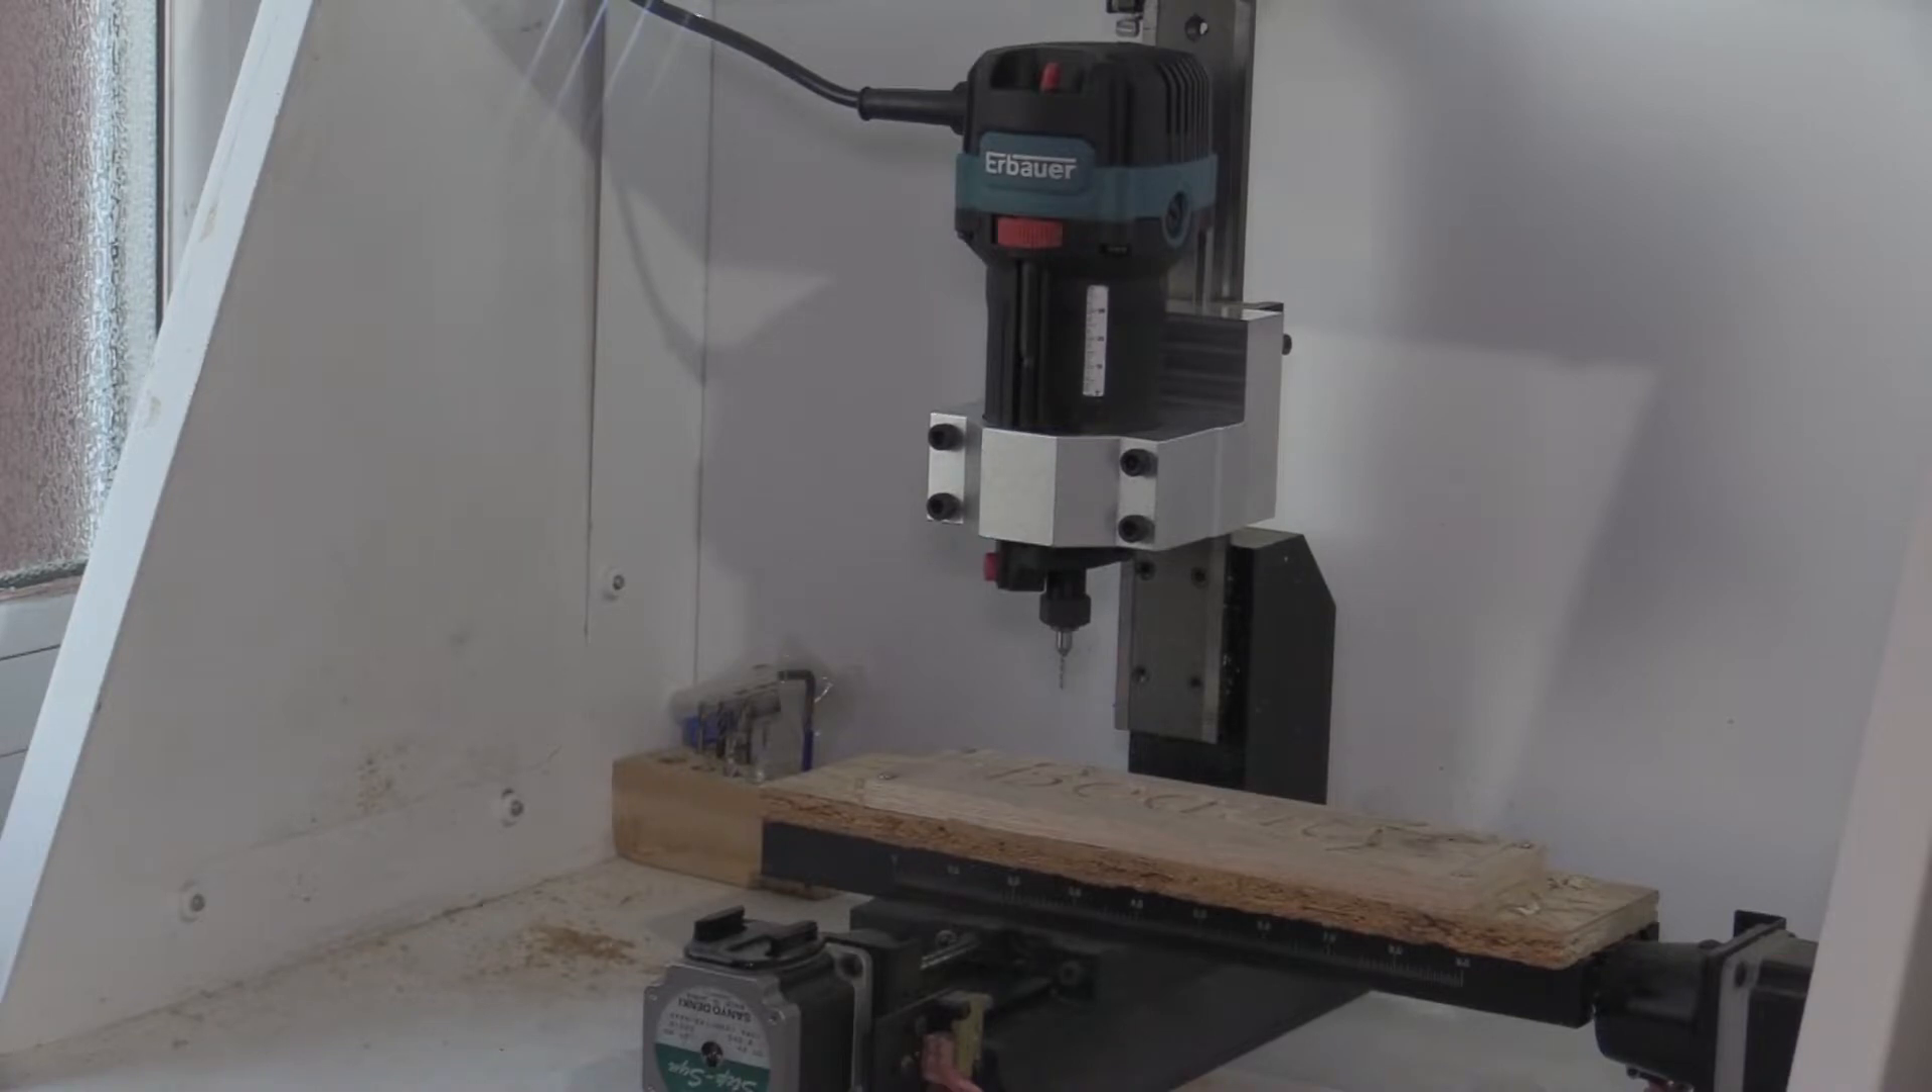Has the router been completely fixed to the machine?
Yes.